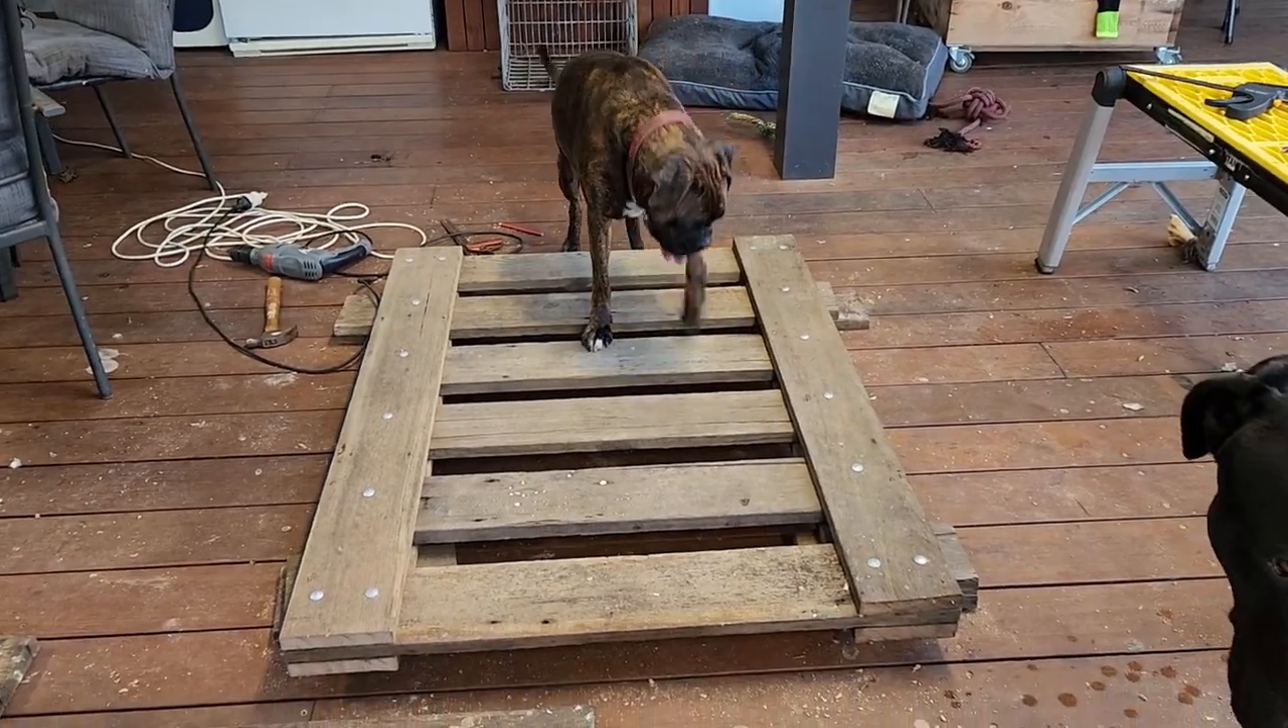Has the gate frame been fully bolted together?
Yes.